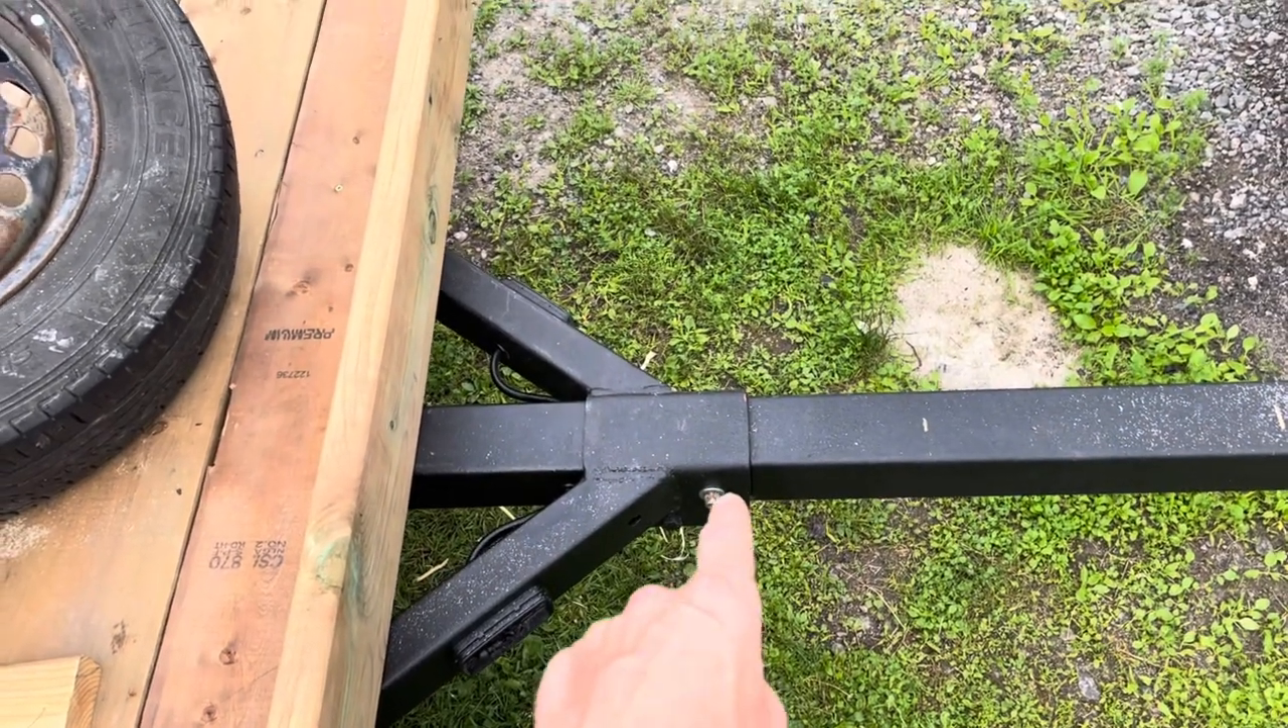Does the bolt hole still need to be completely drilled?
No.